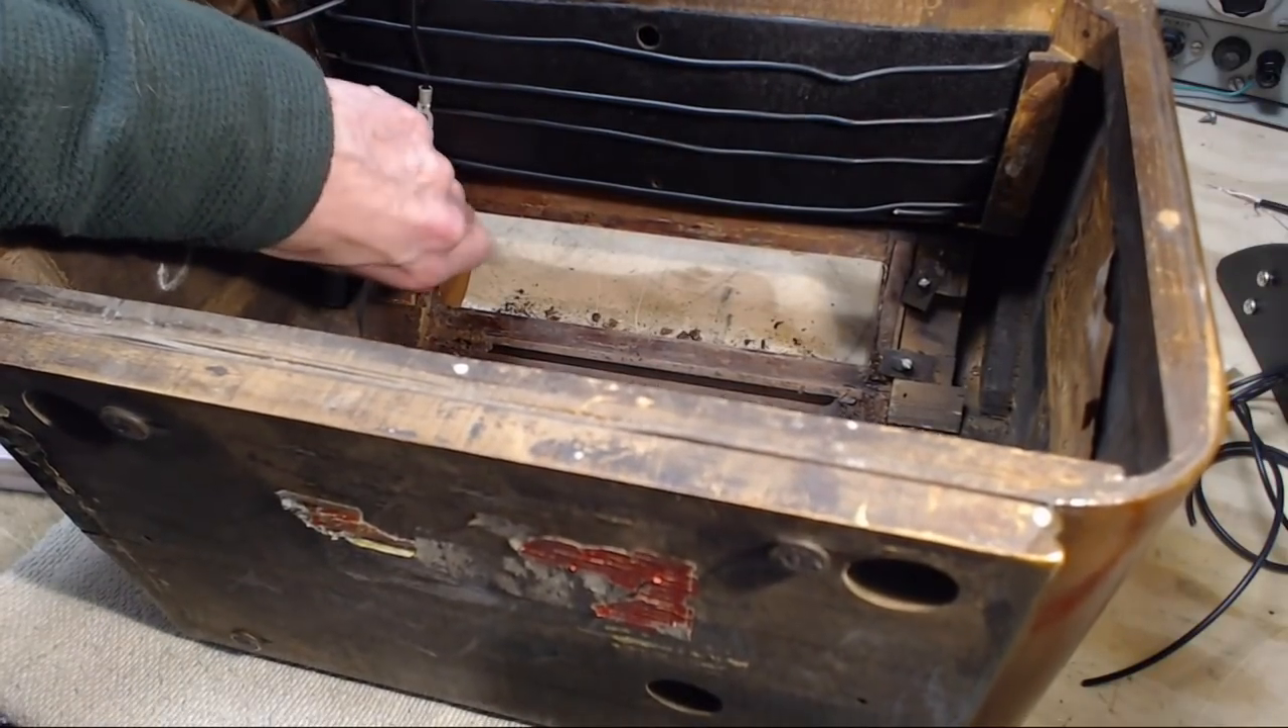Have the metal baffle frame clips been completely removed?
No.